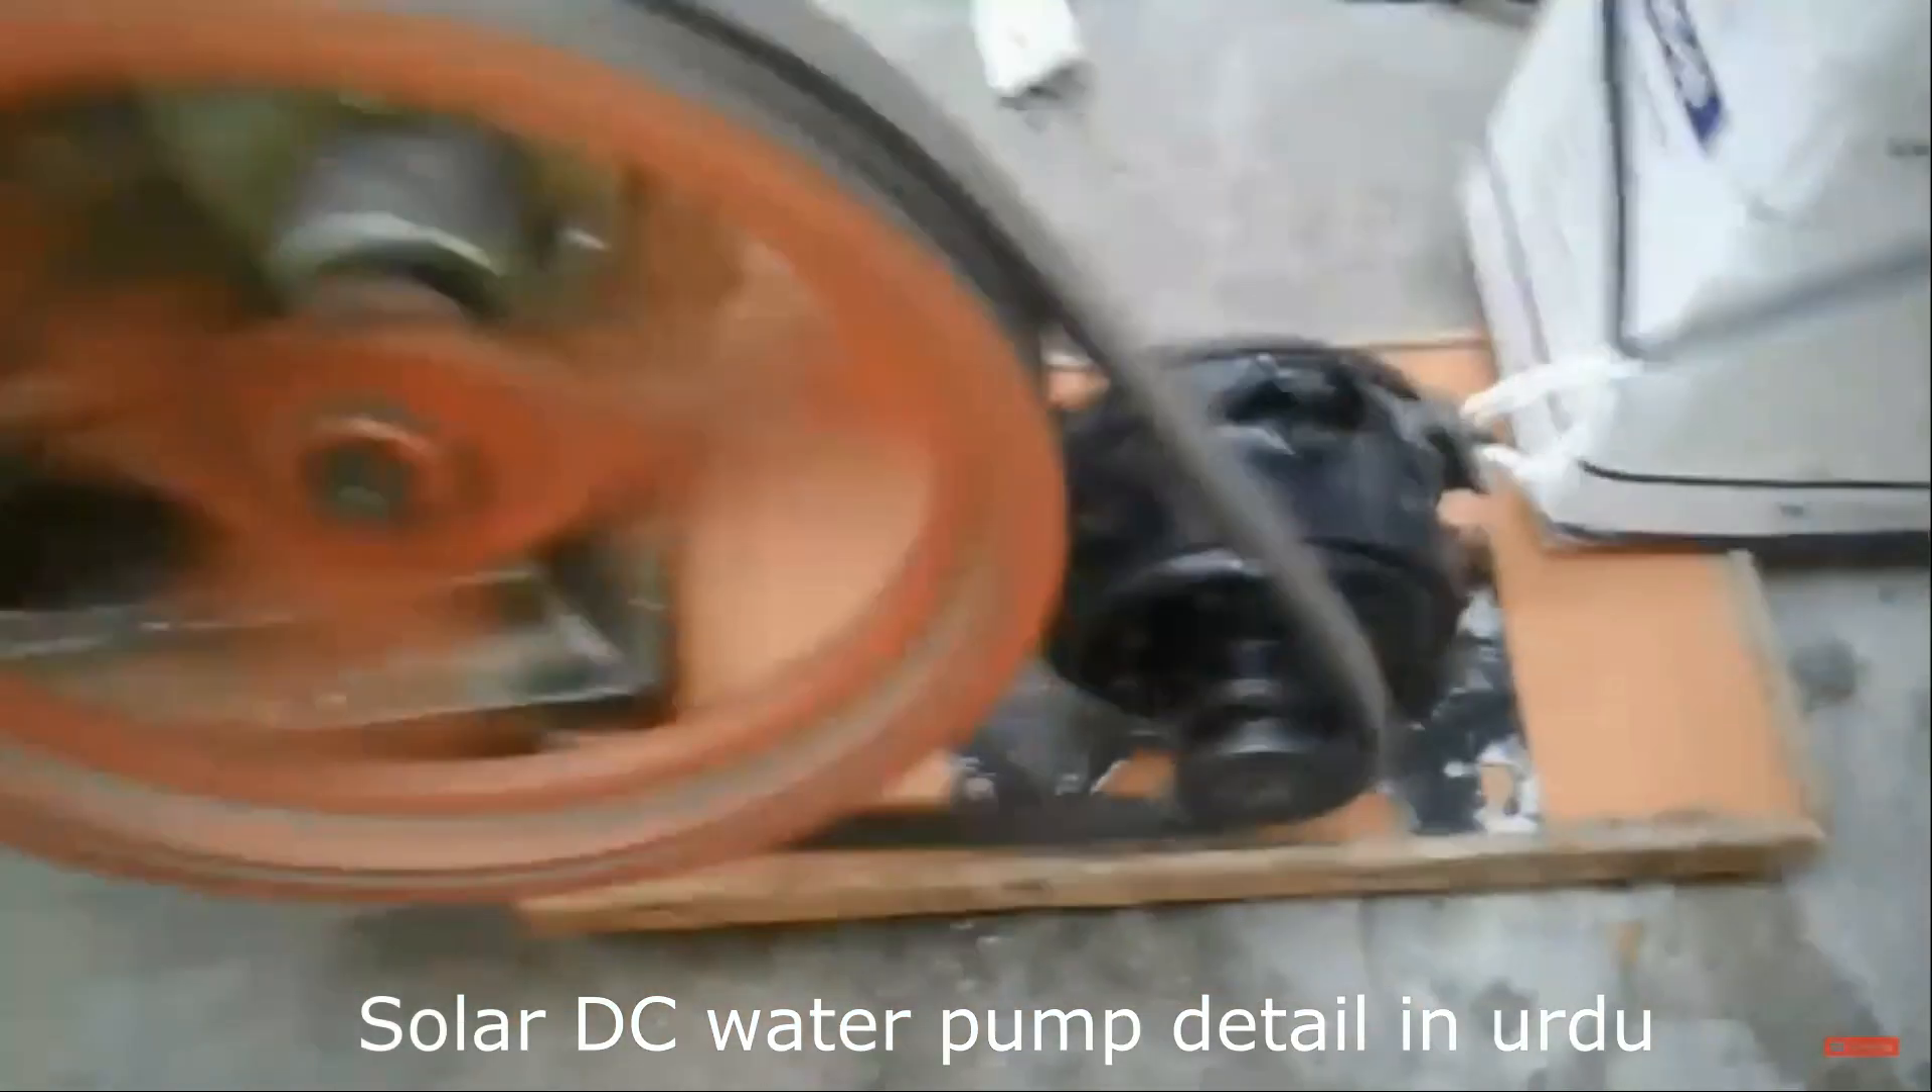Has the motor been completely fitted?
Yes.